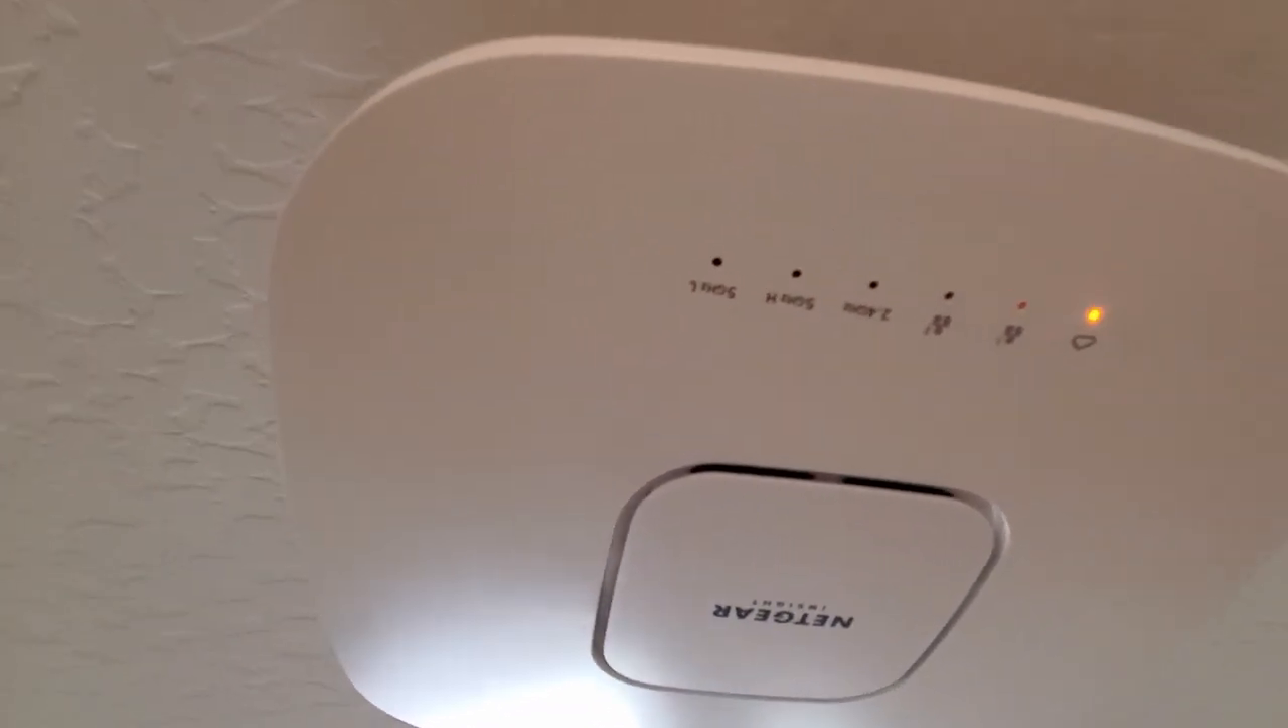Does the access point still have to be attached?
No.